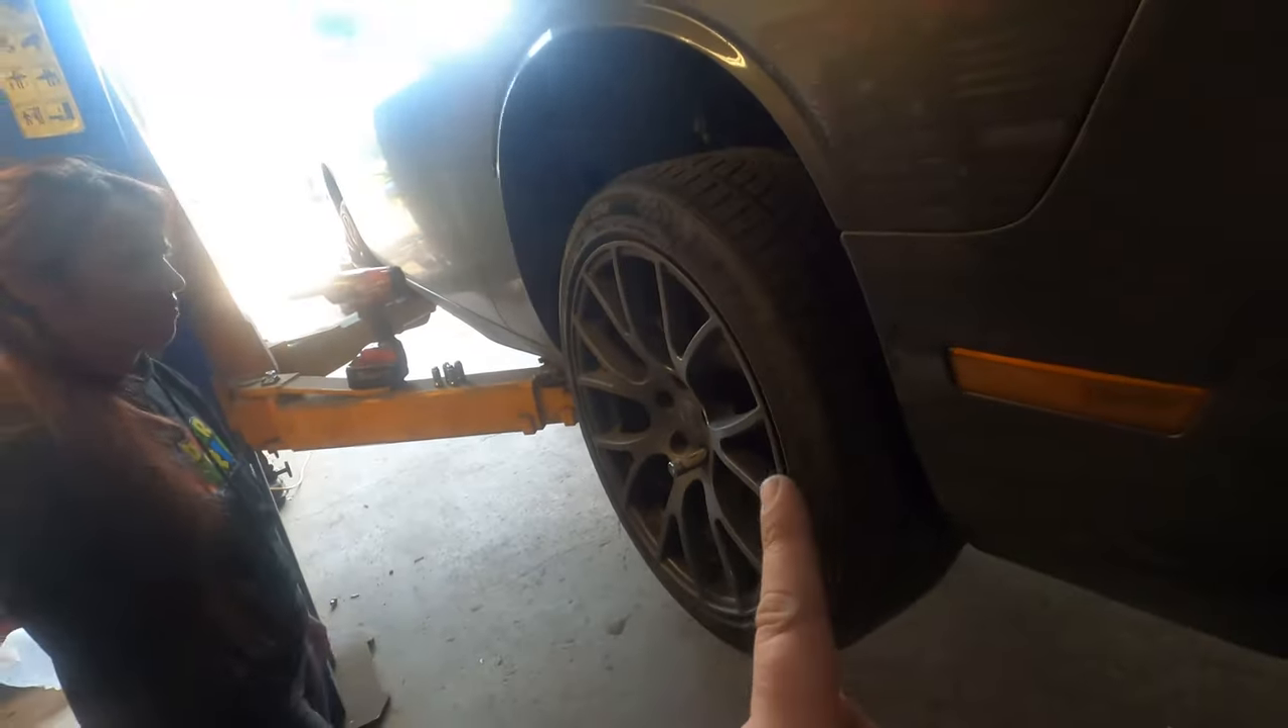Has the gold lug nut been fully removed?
No.